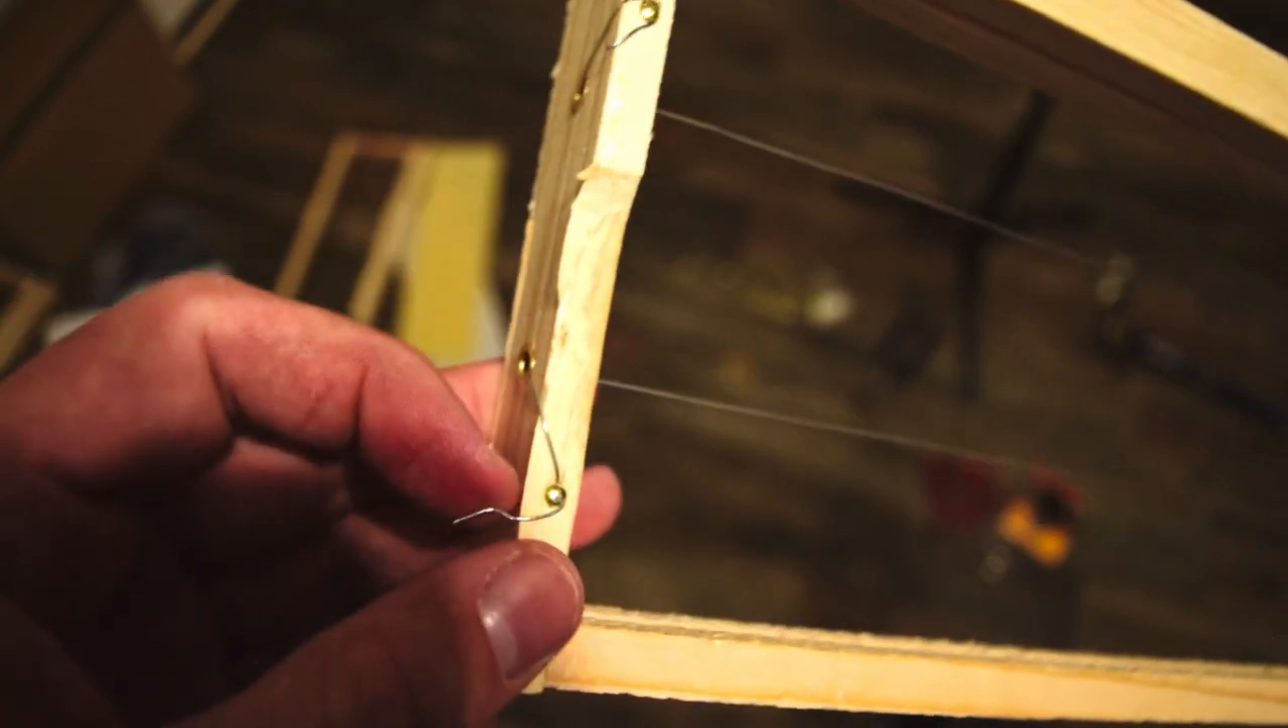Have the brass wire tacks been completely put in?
Yes.